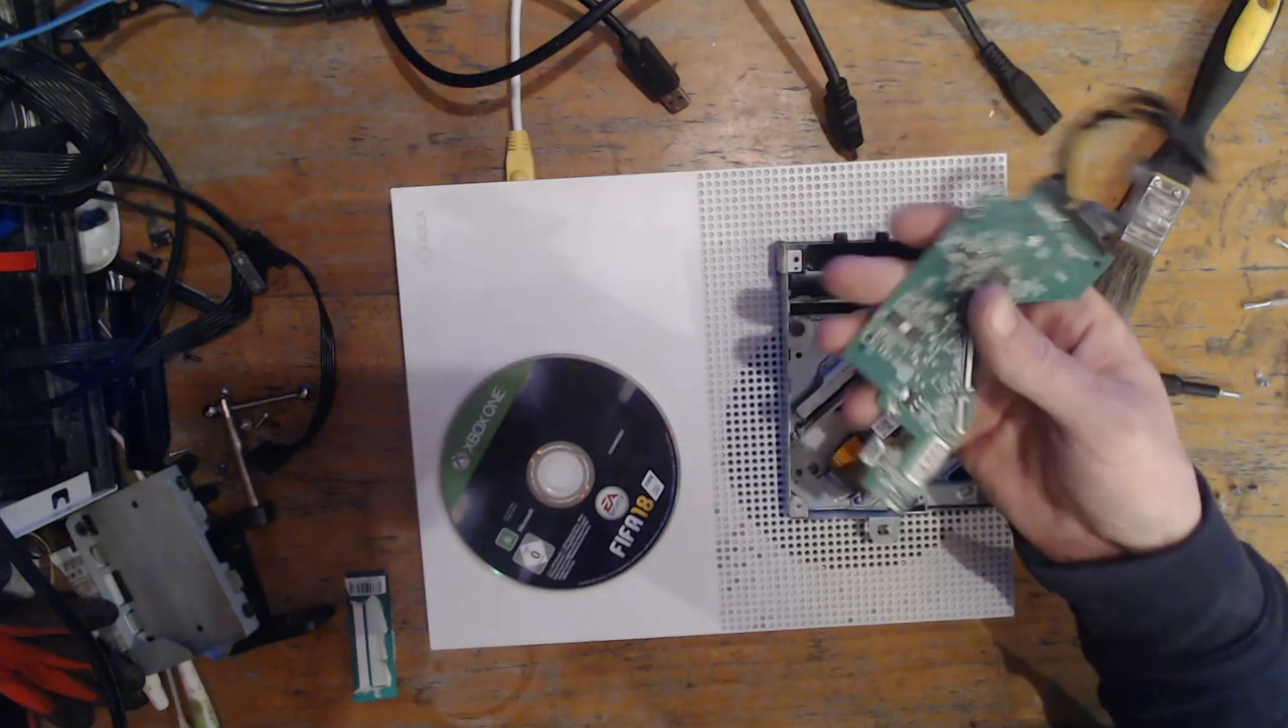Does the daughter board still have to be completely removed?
No.